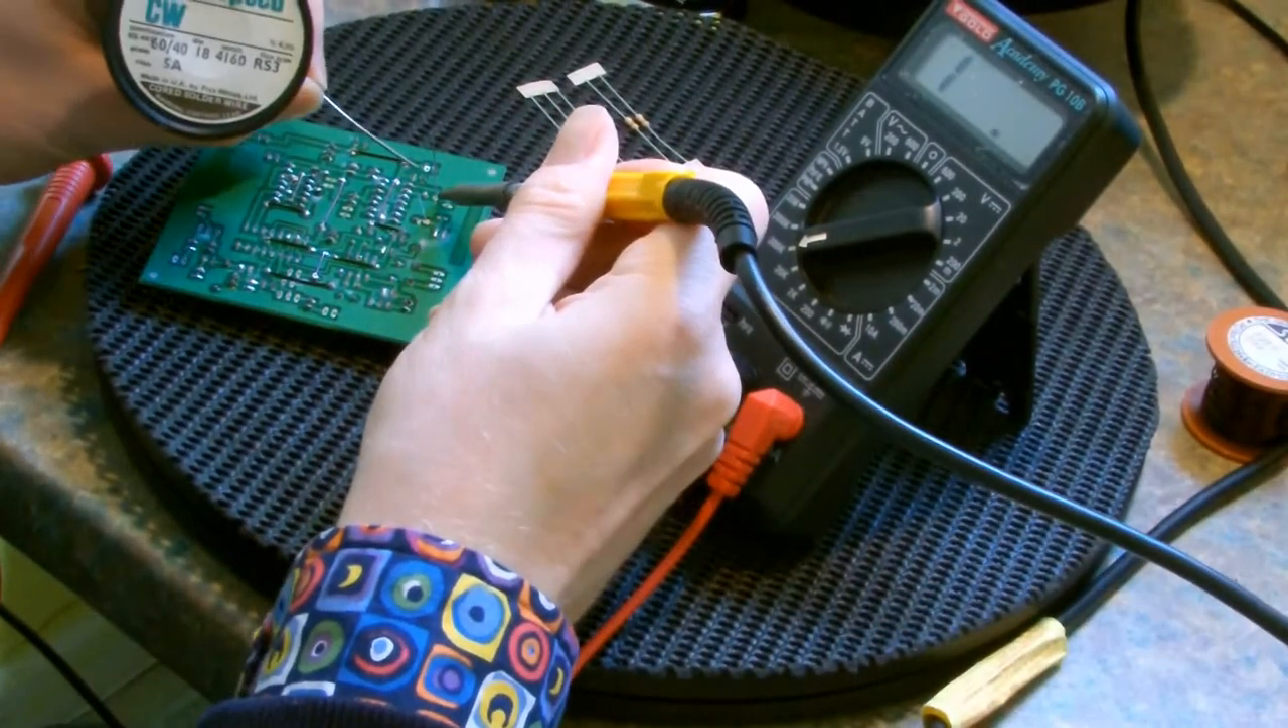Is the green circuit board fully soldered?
No.